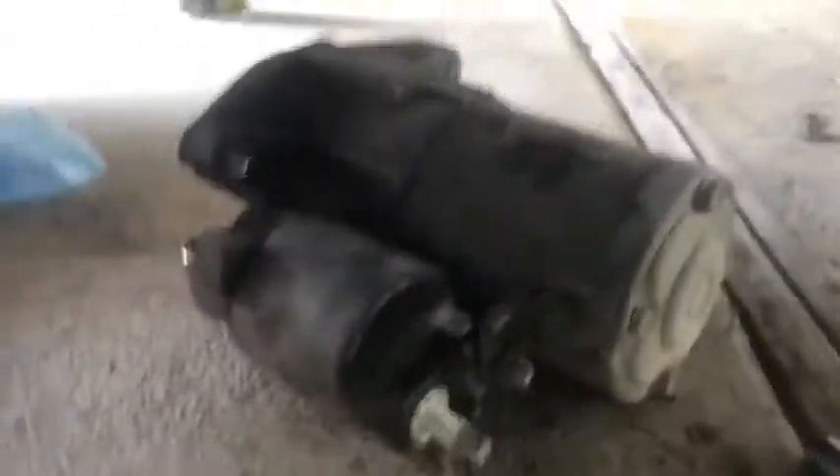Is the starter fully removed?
Yes.